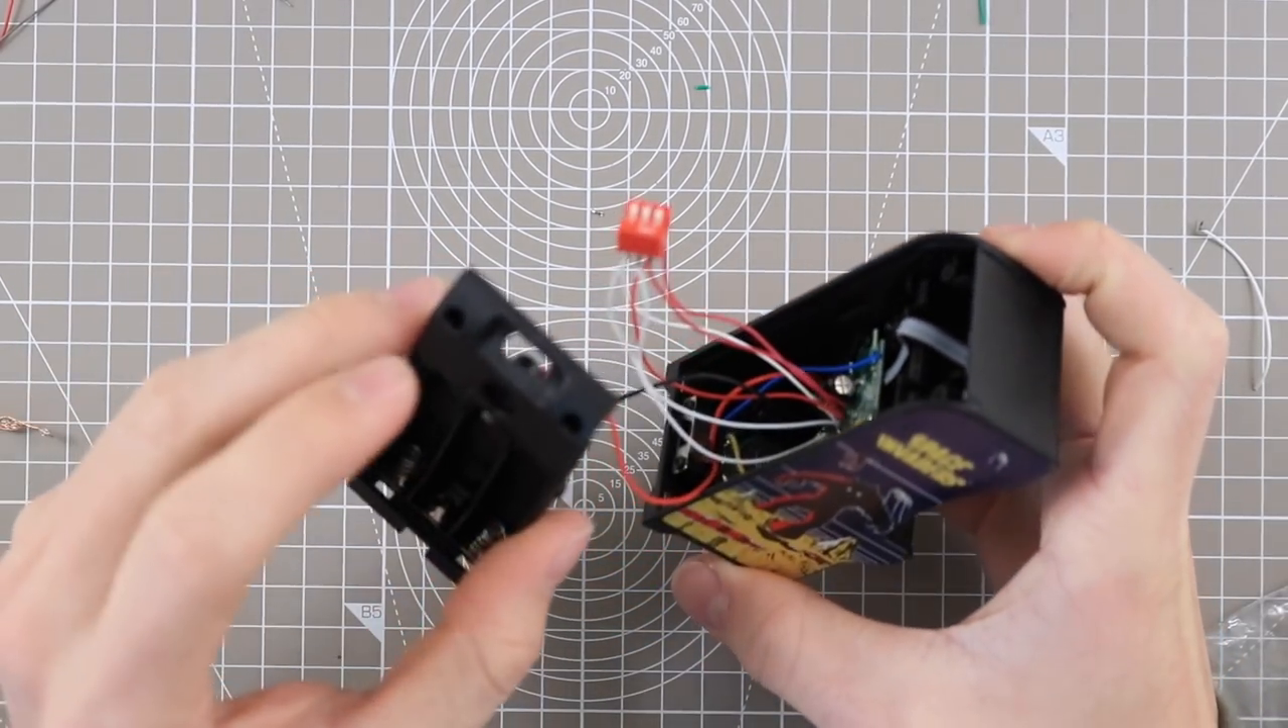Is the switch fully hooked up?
Yes.